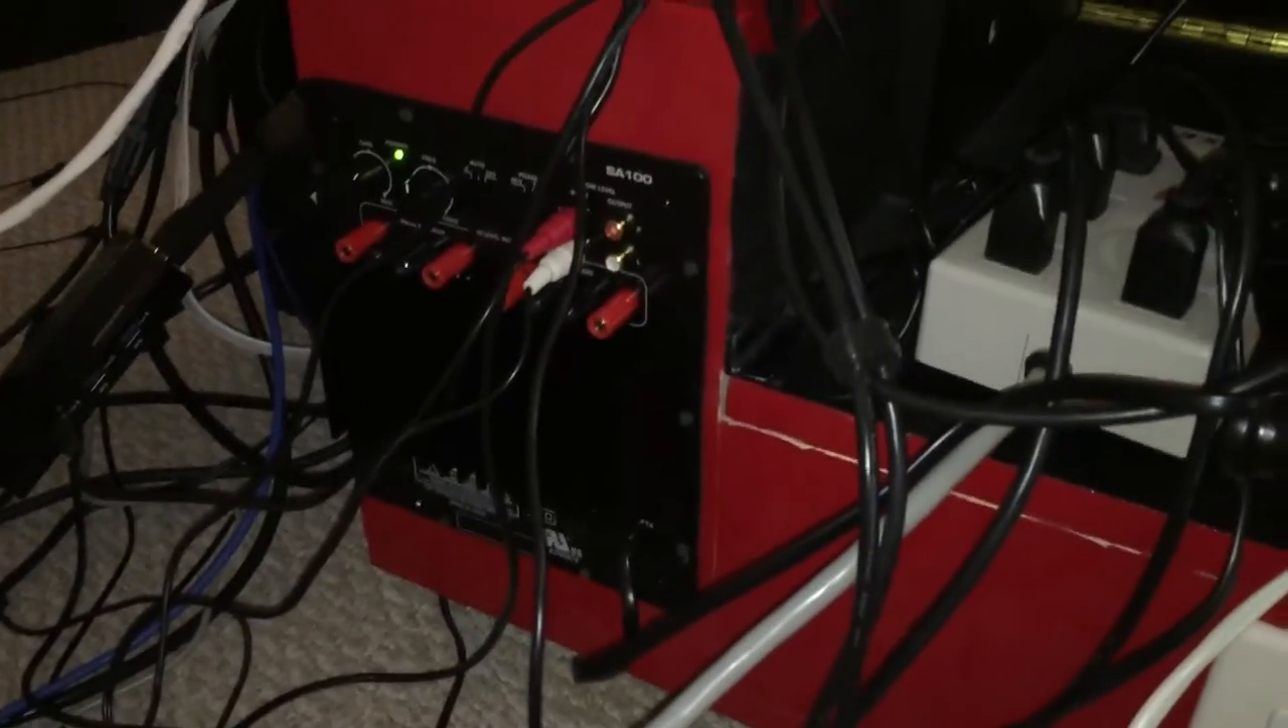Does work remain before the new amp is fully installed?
No.